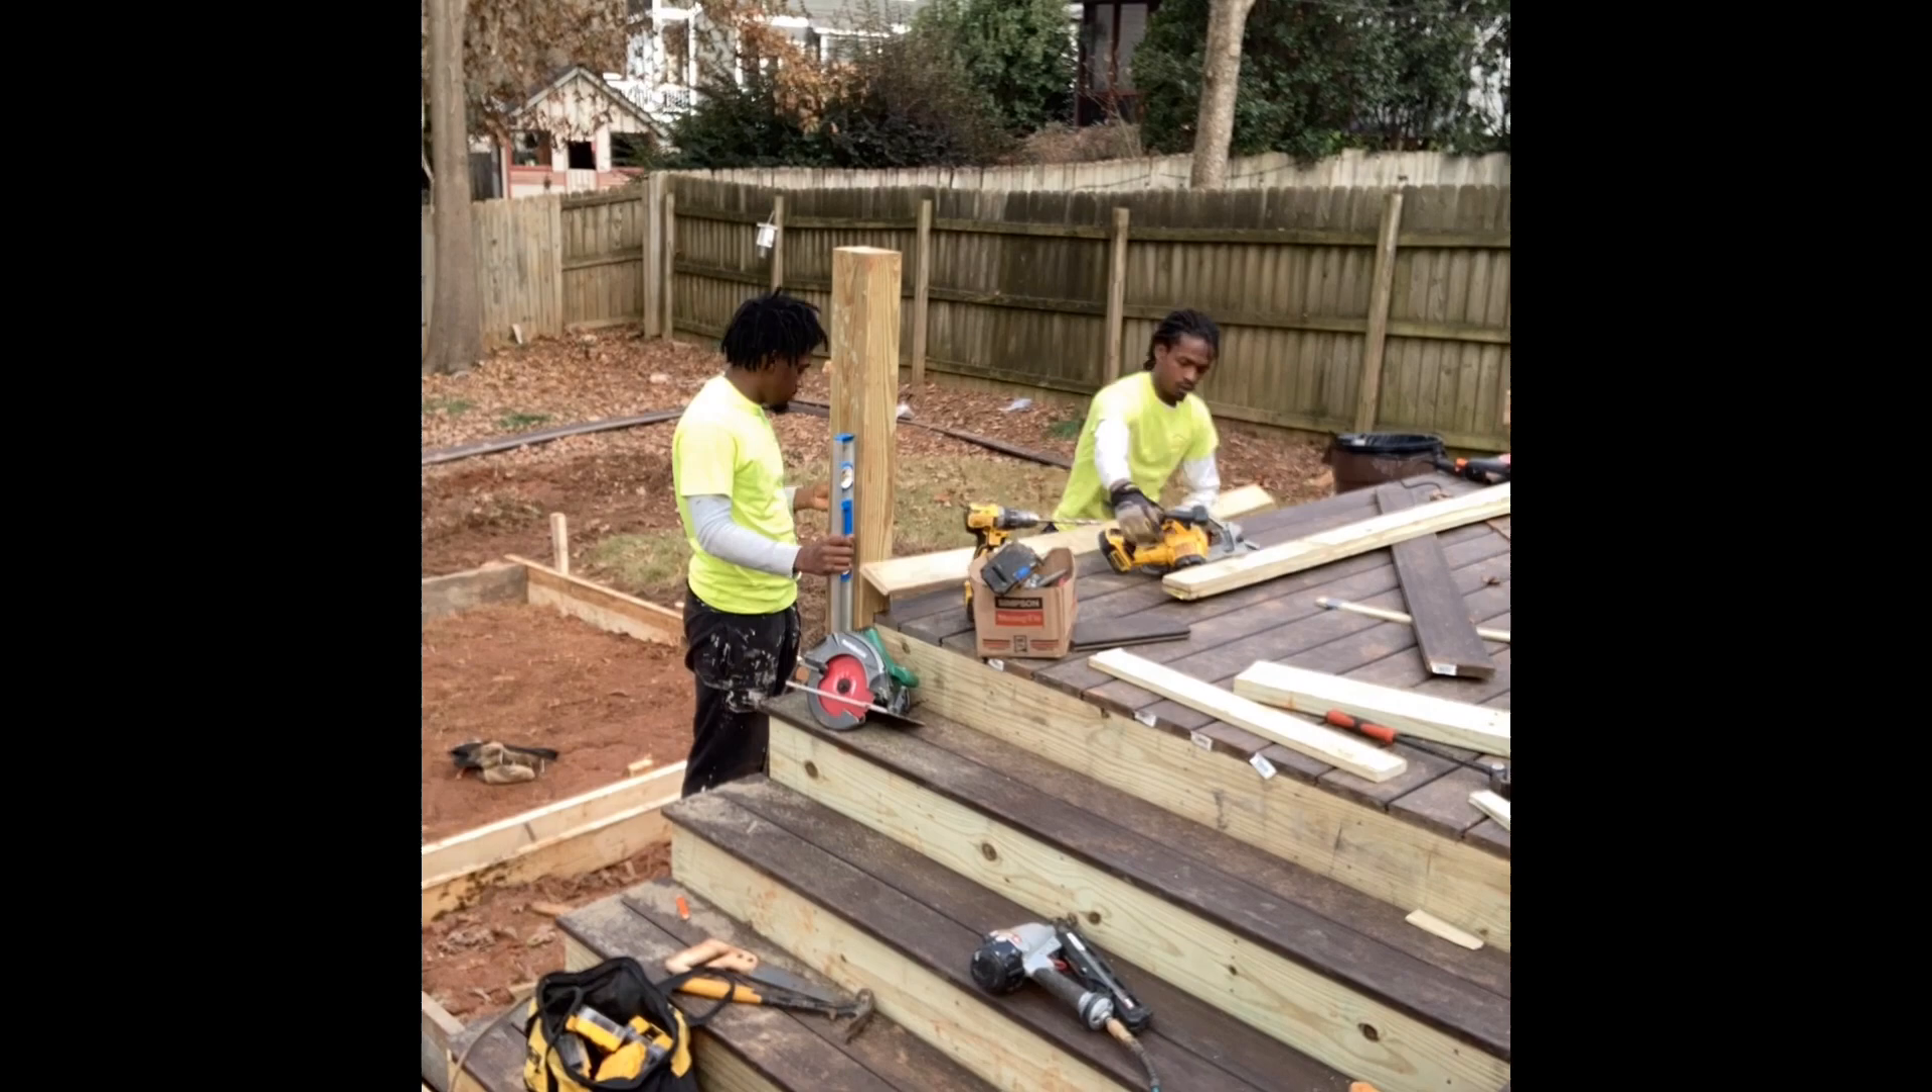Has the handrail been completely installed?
No.